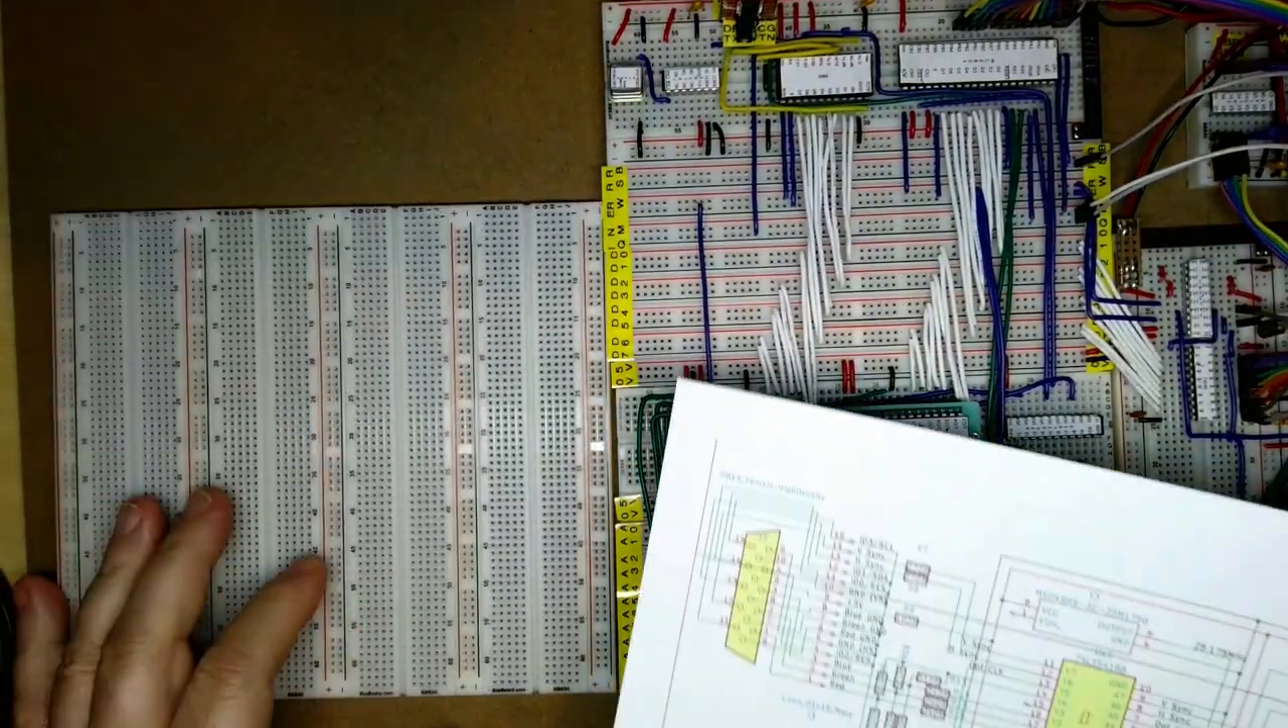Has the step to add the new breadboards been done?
Yes.